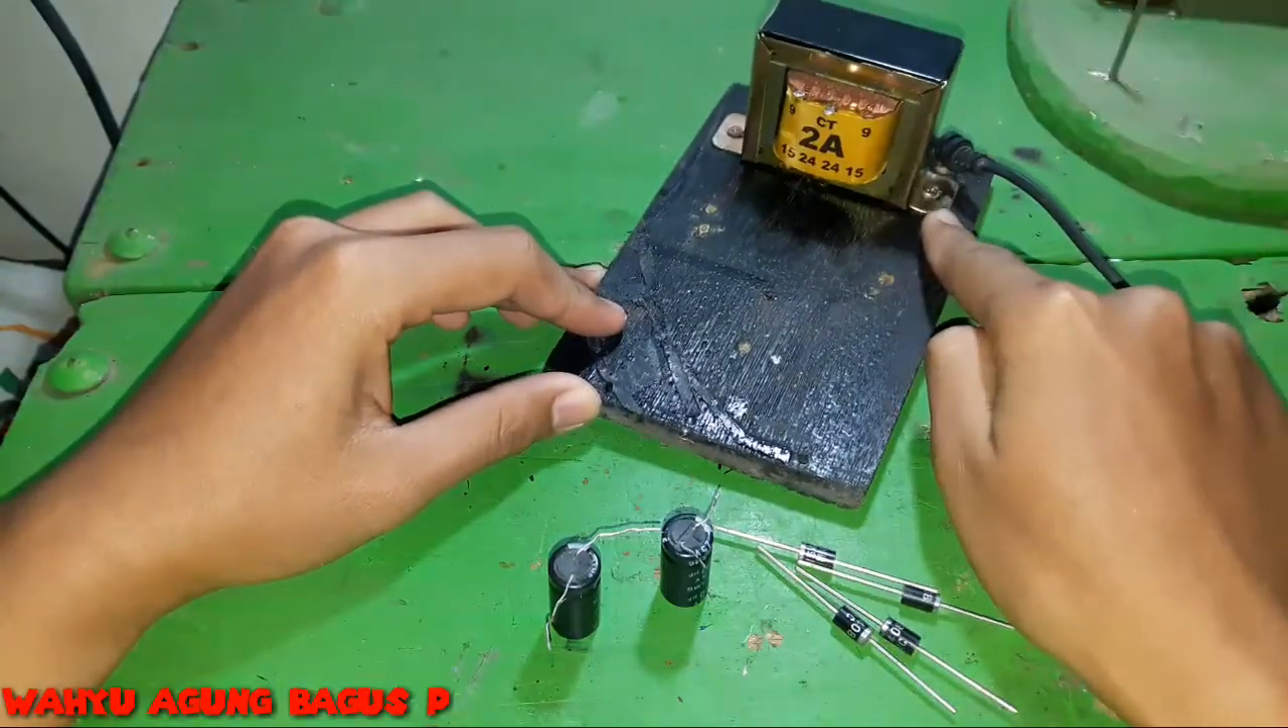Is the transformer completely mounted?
Yes.